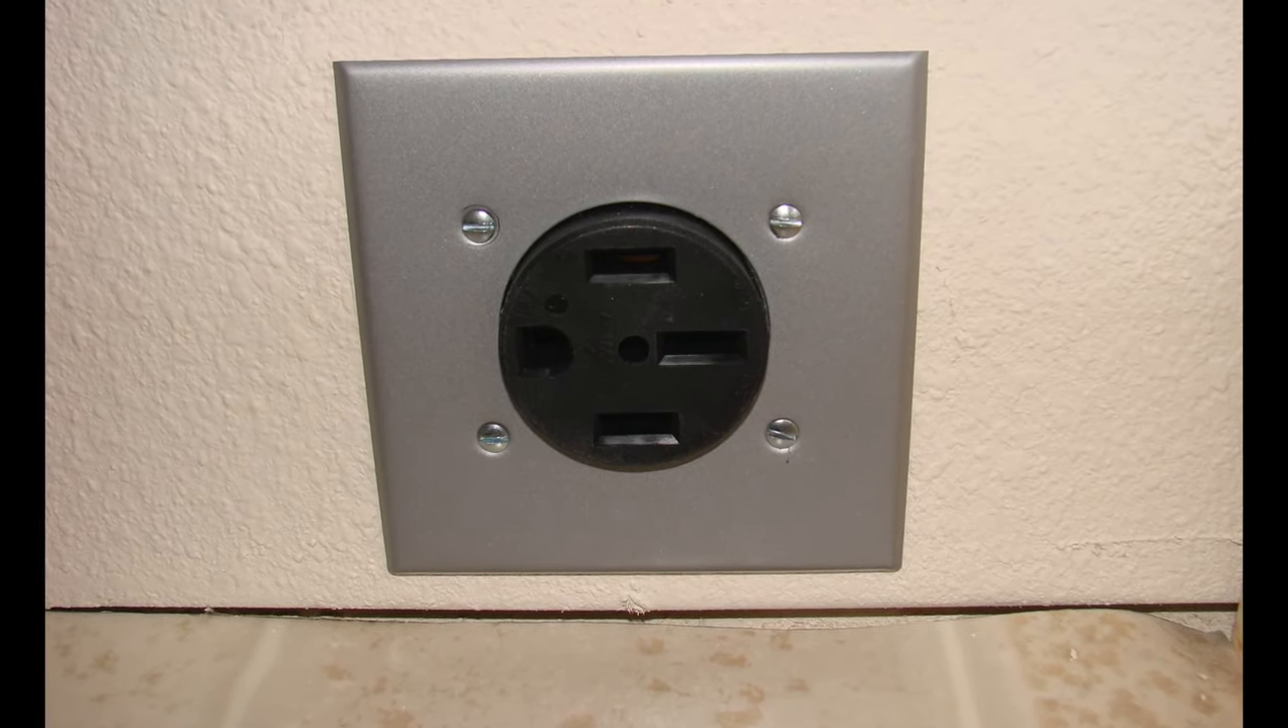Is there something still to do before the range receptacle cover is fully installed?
No.